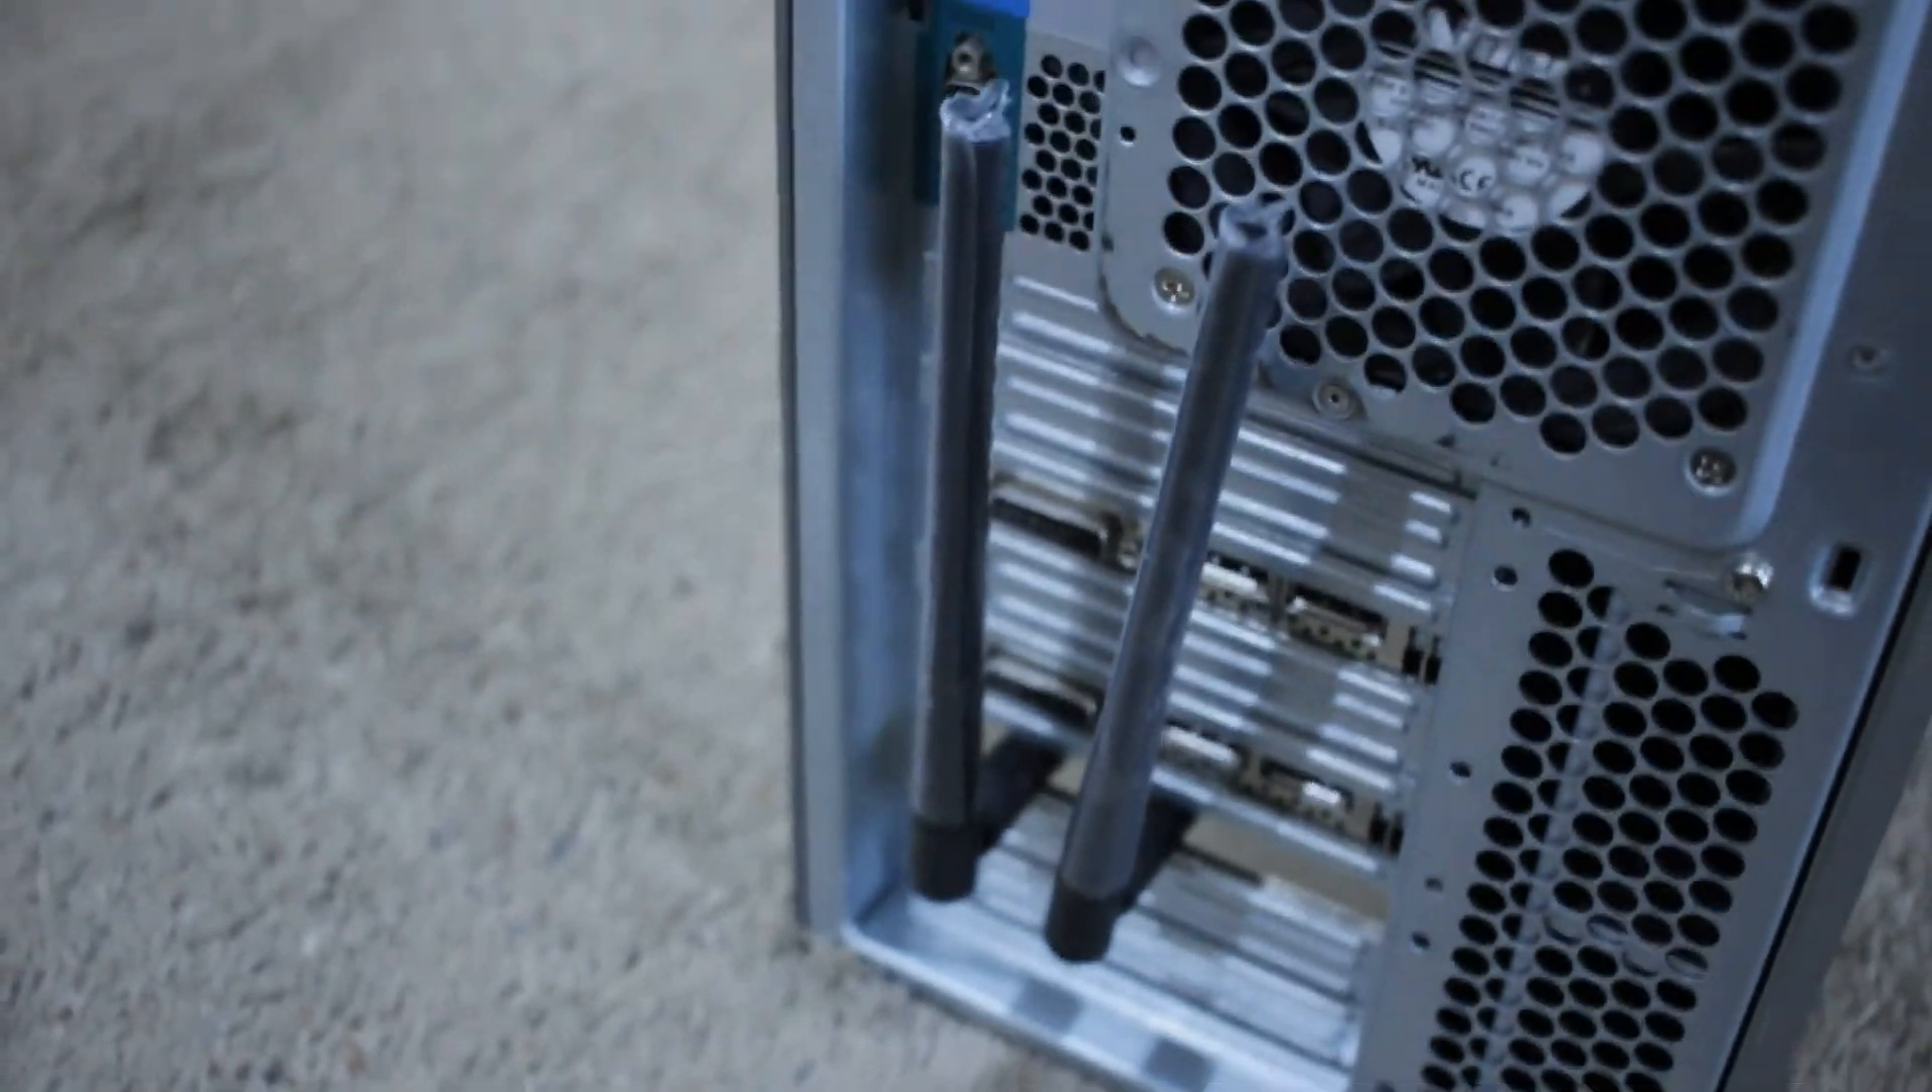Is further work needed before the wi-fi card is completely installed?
No.